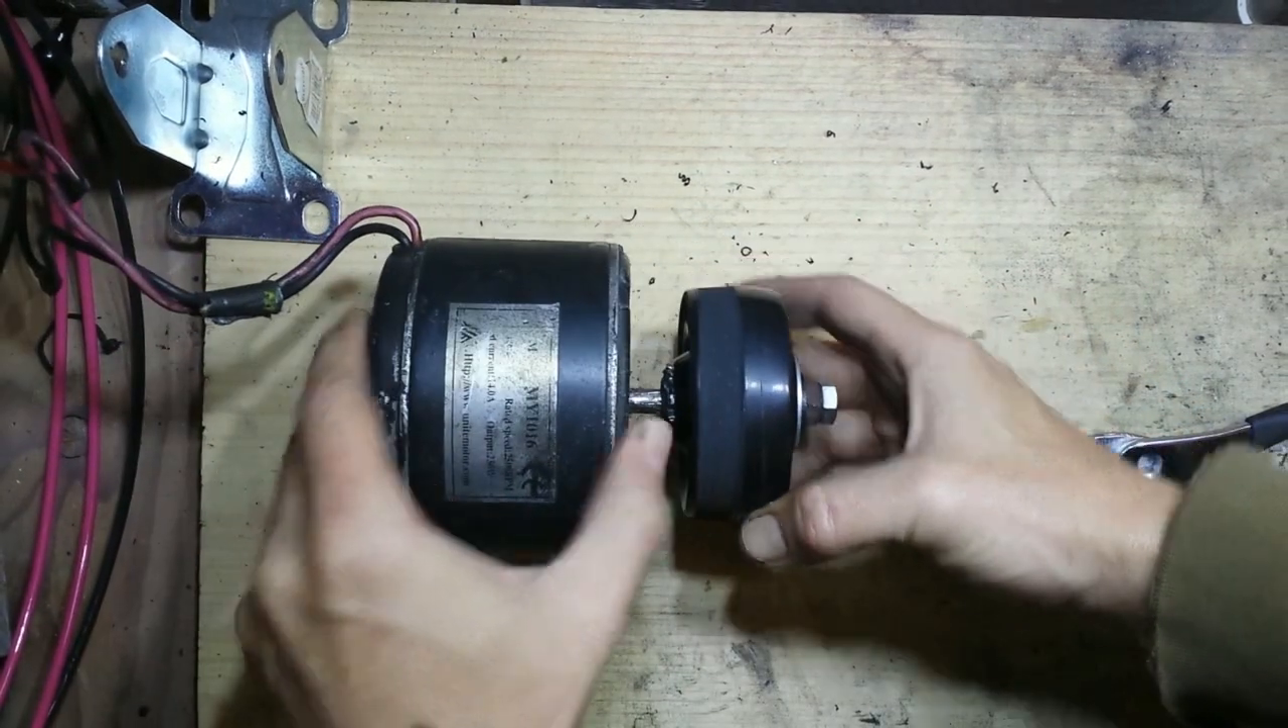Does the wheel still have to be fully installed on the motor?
No.